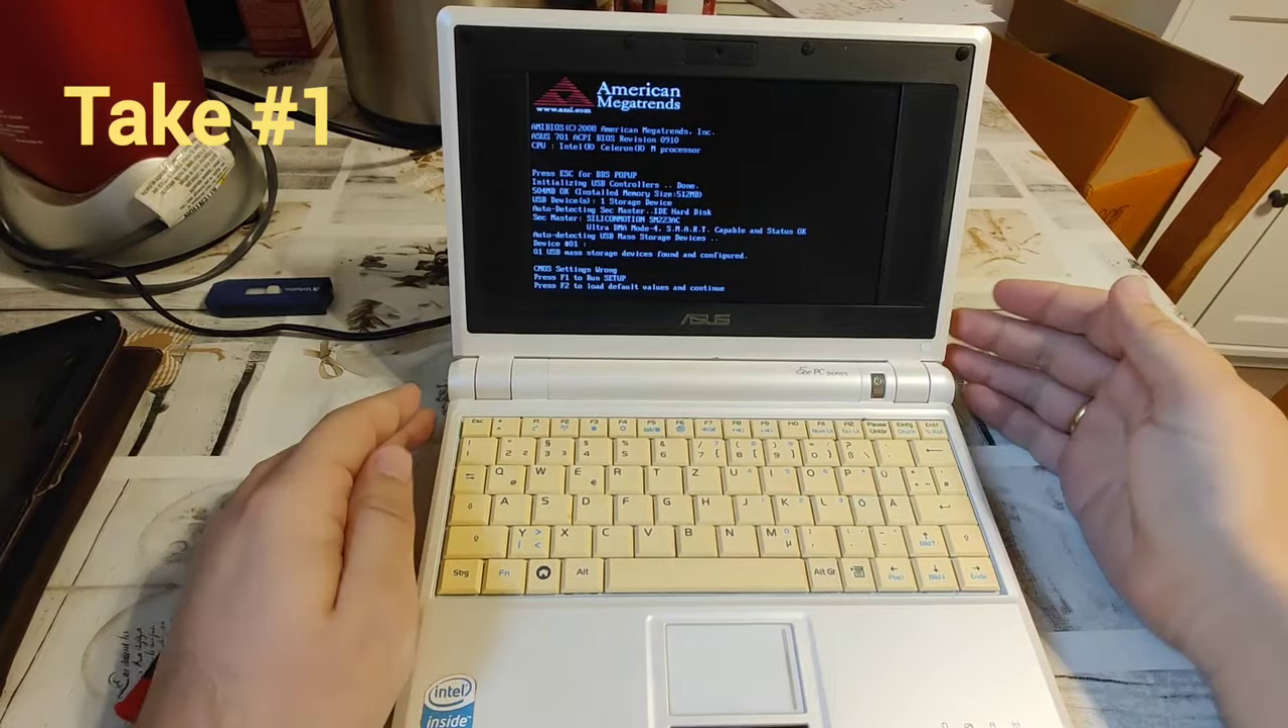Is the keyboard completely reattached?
Yes.